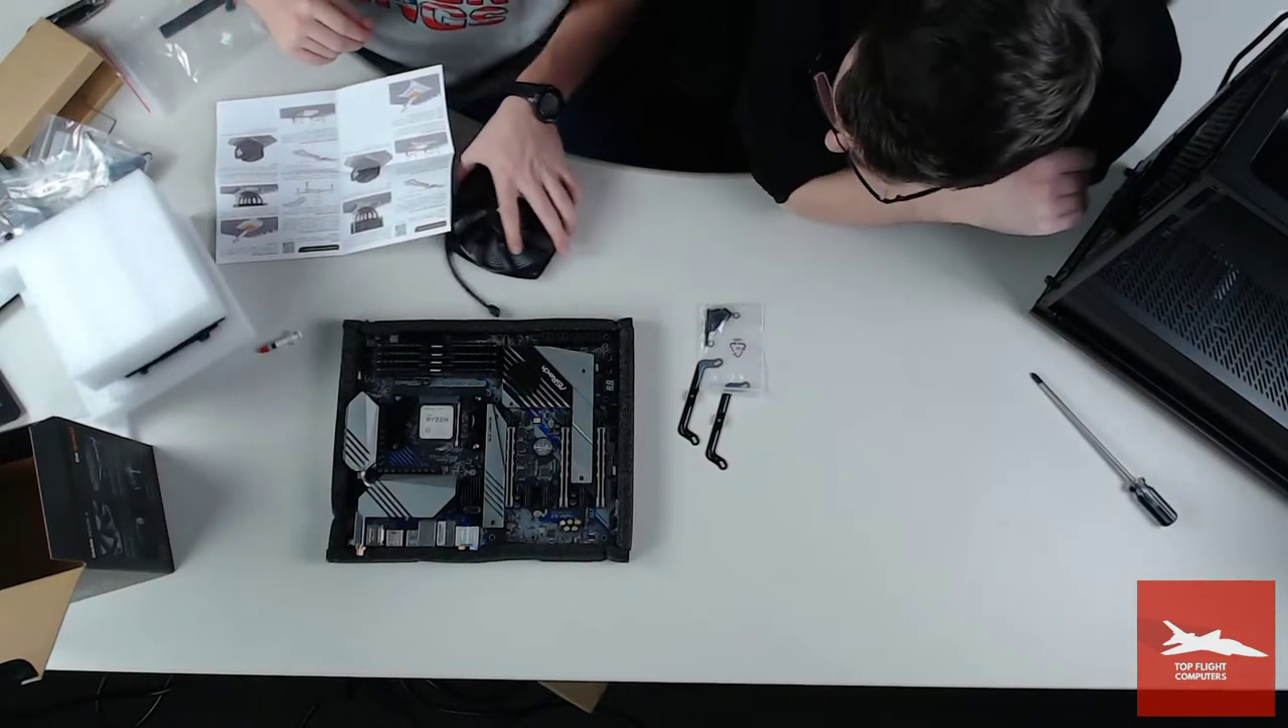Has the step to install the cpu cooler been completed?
No.